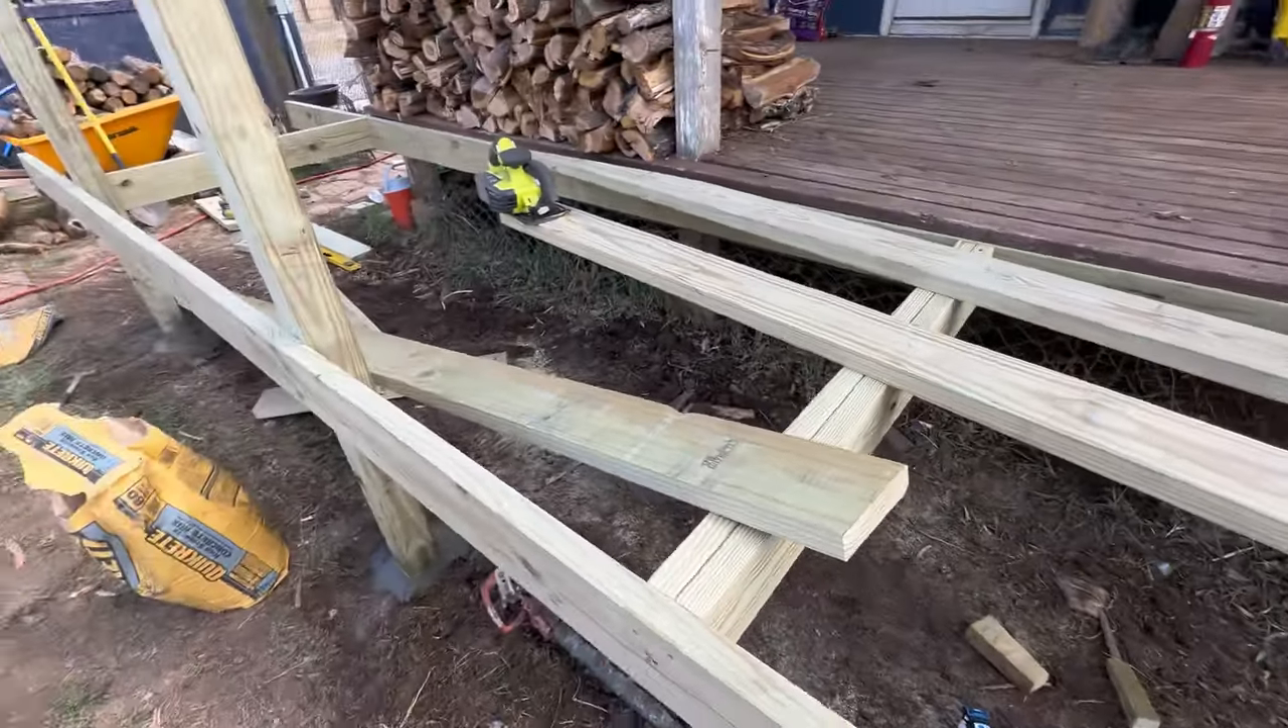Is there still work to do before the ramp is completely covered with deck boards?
Yes.